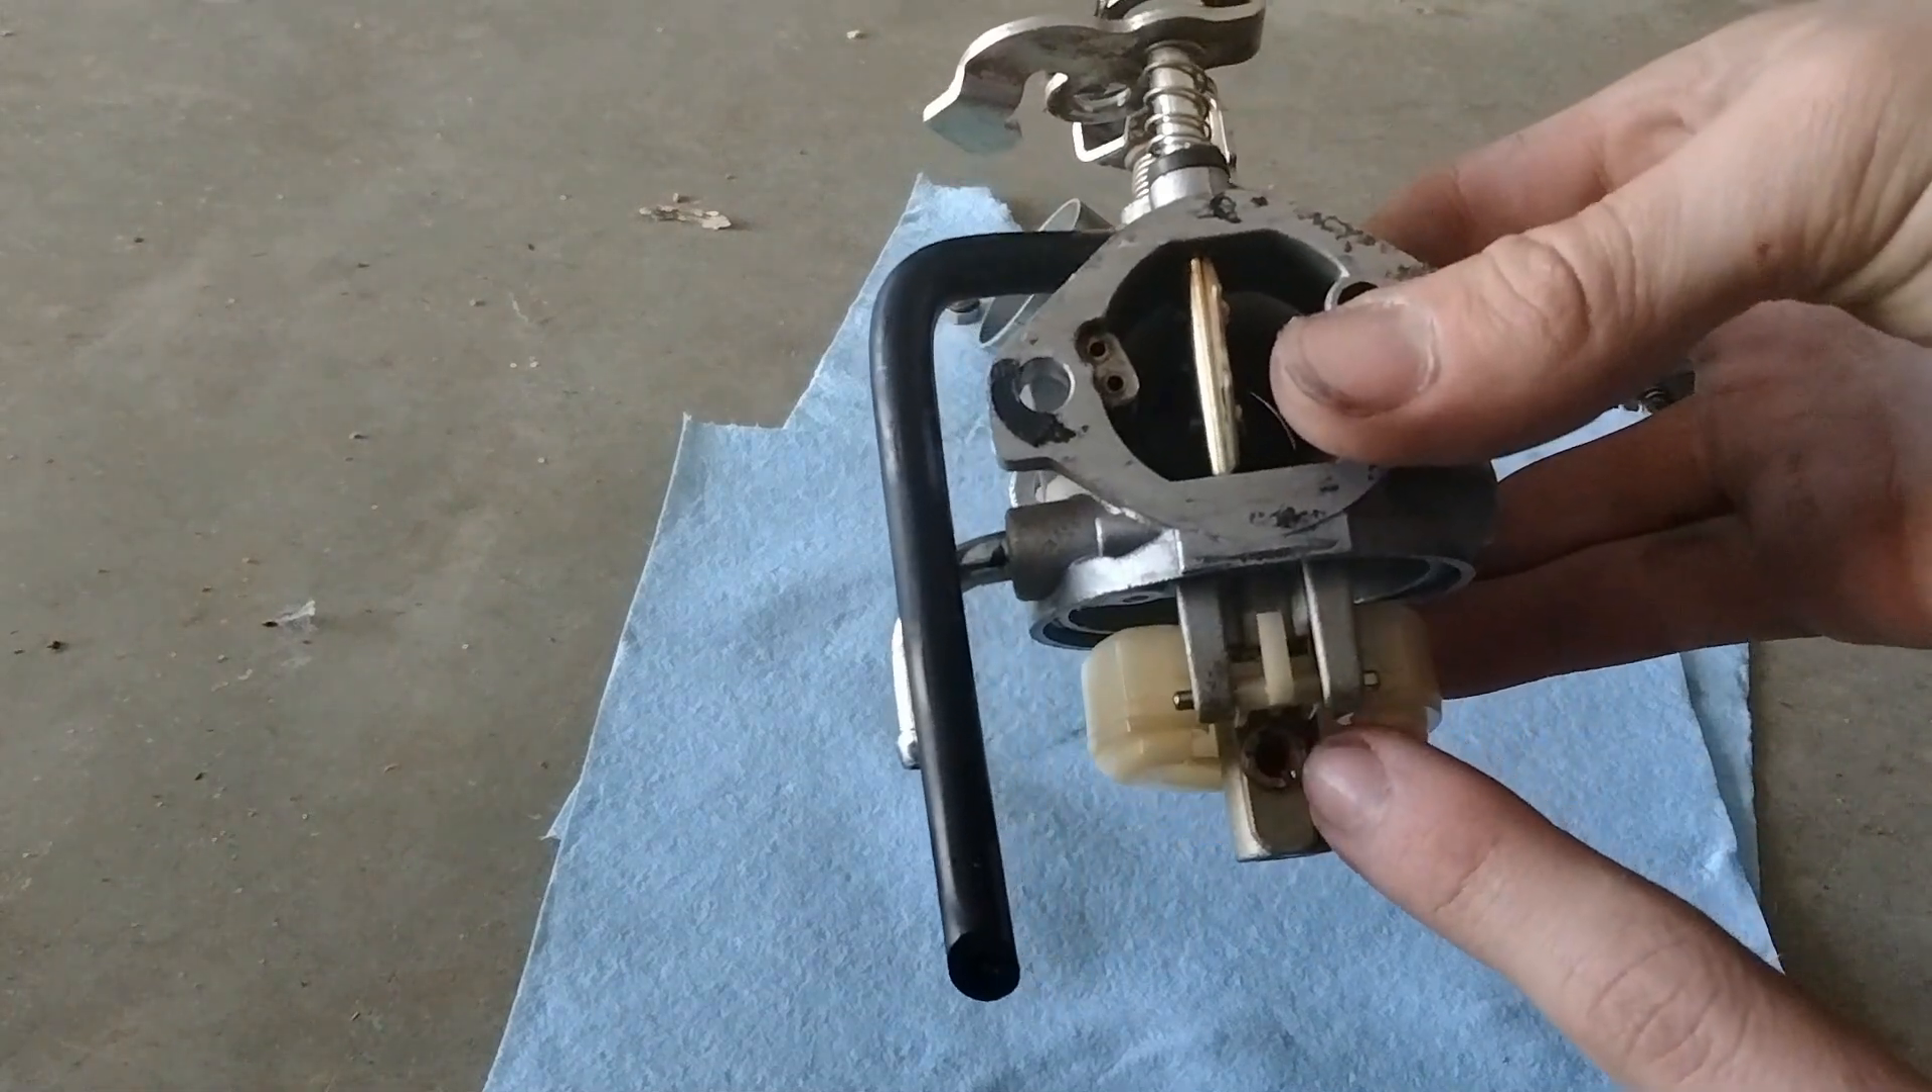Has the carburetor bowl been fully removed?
Yes.